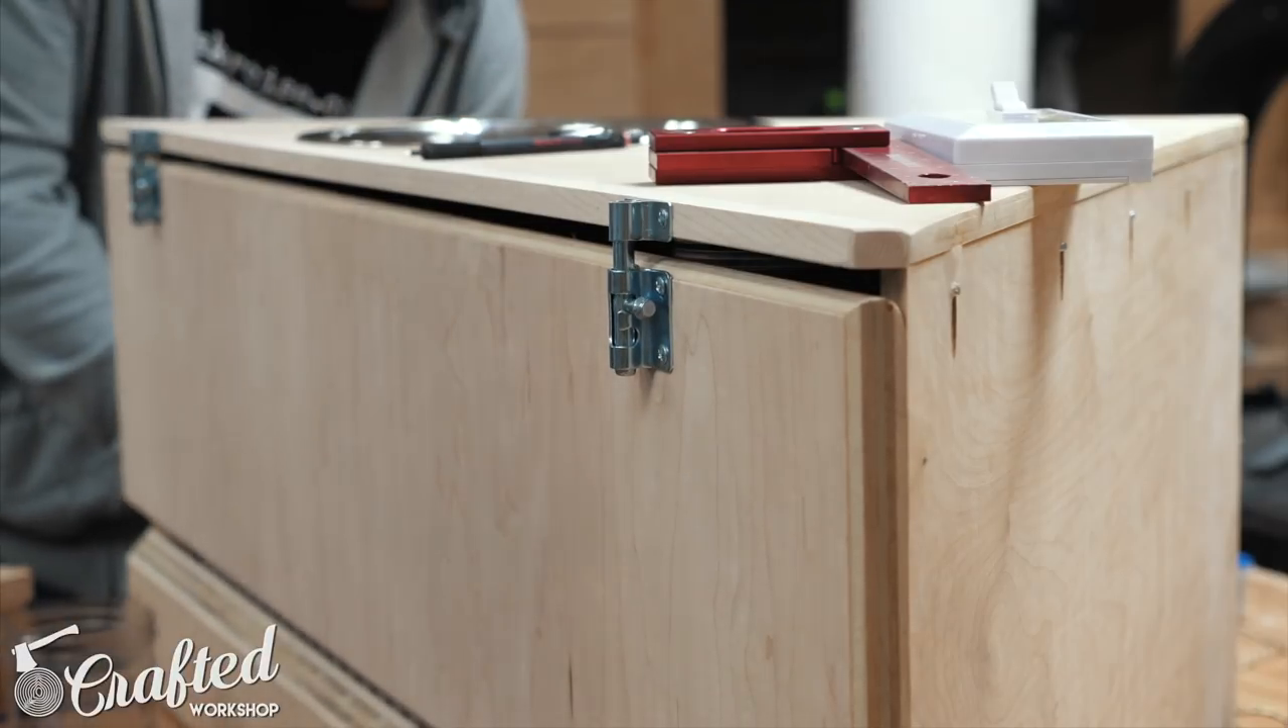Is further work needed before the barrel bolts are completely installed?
No.